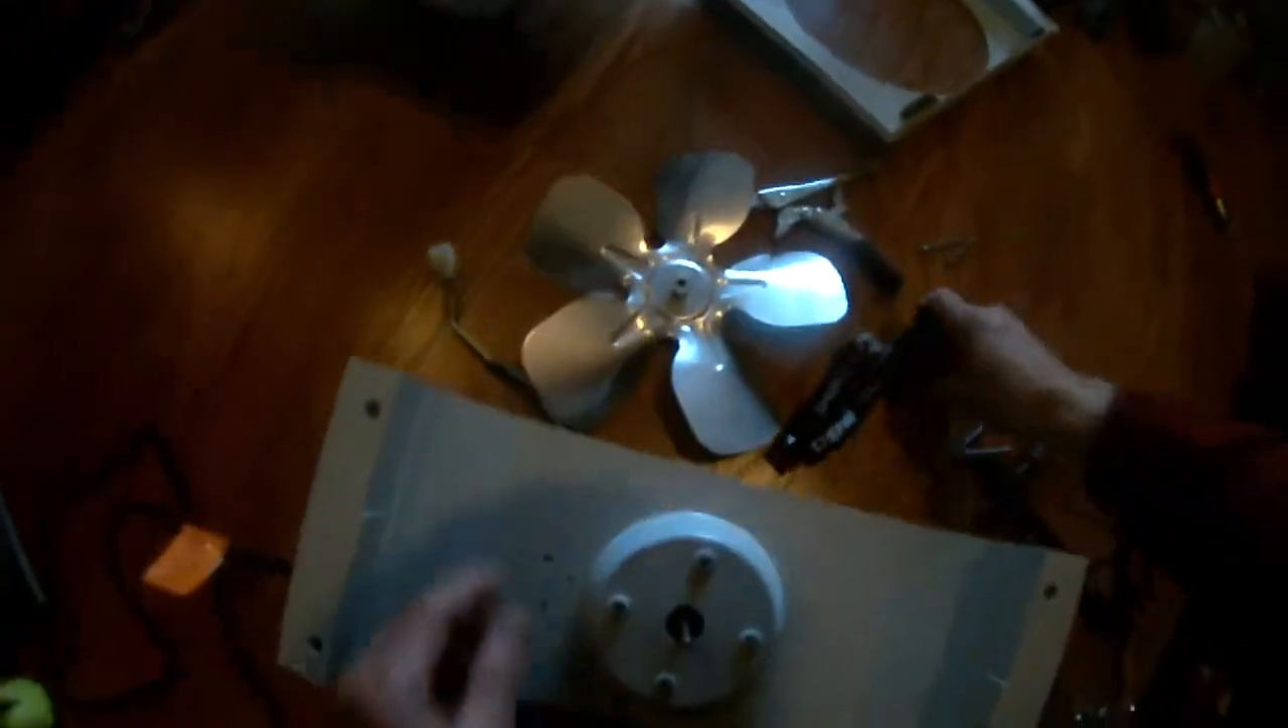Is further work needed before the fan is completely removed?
No.